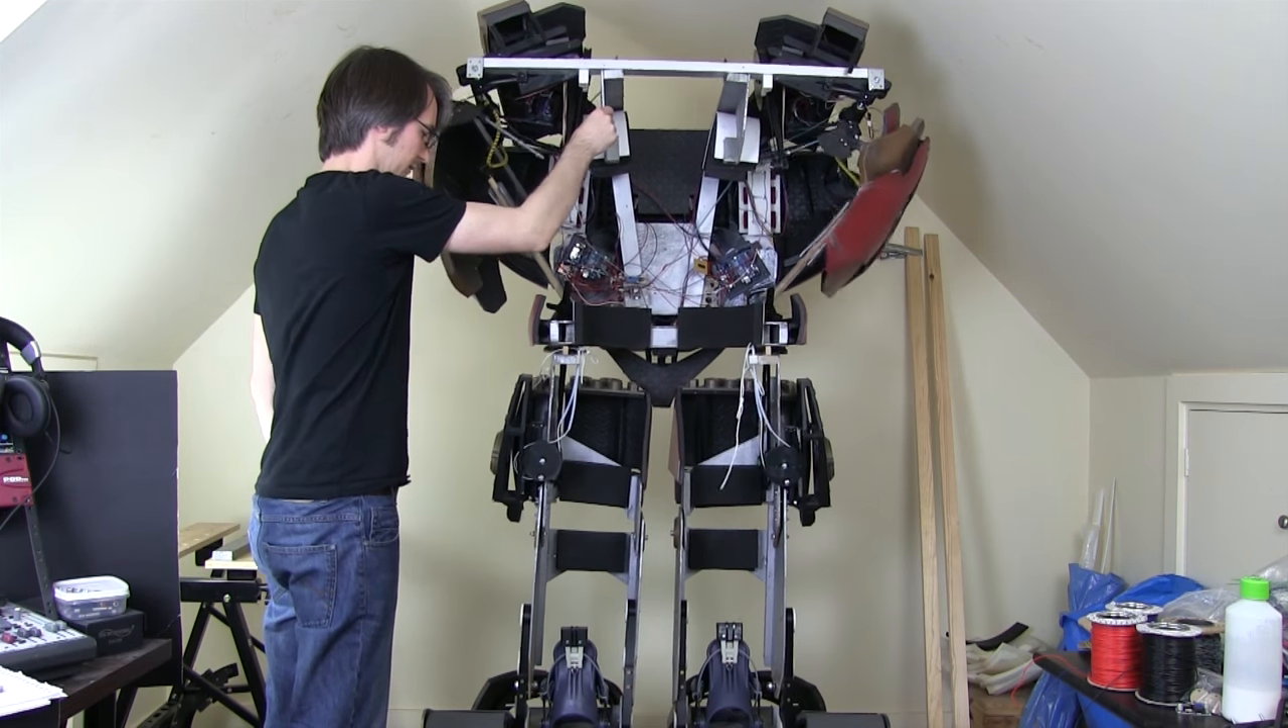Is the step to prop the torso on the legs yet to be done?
No.